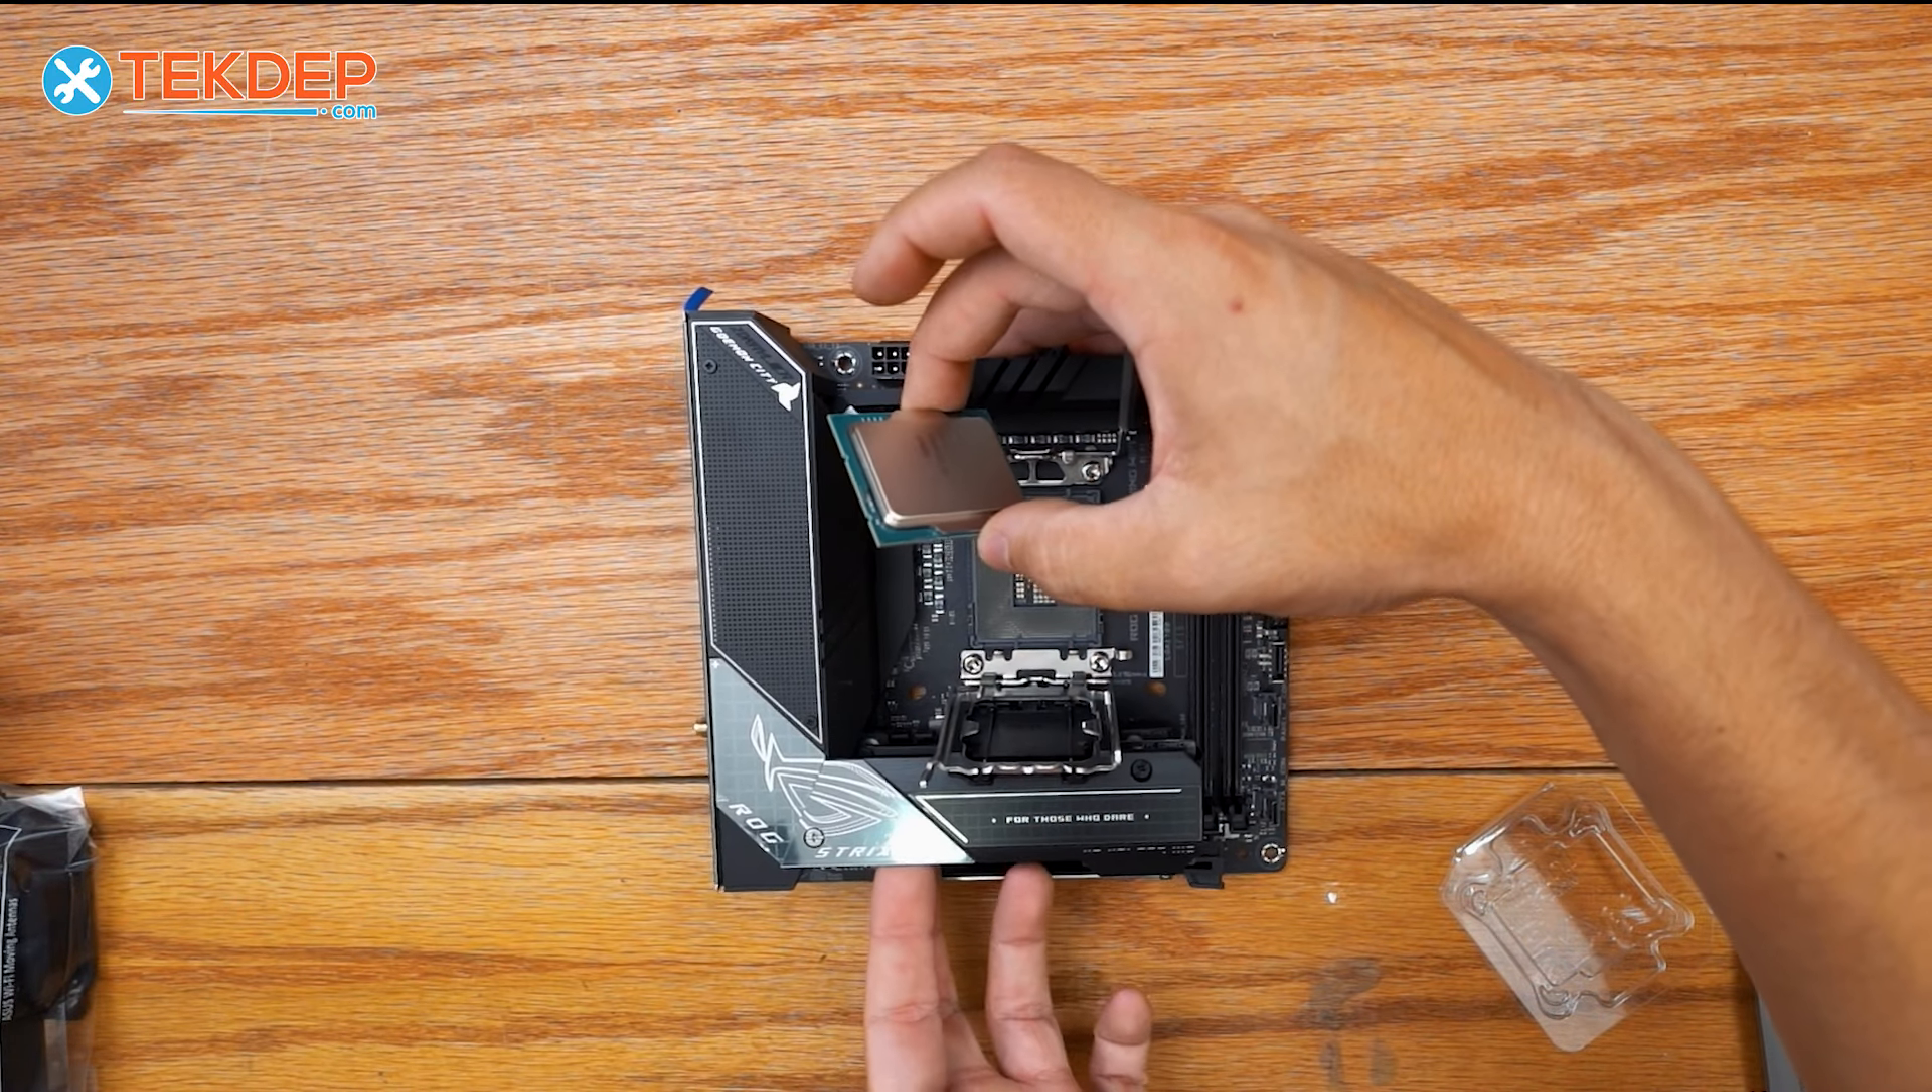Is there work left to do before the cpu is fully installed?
Yes.